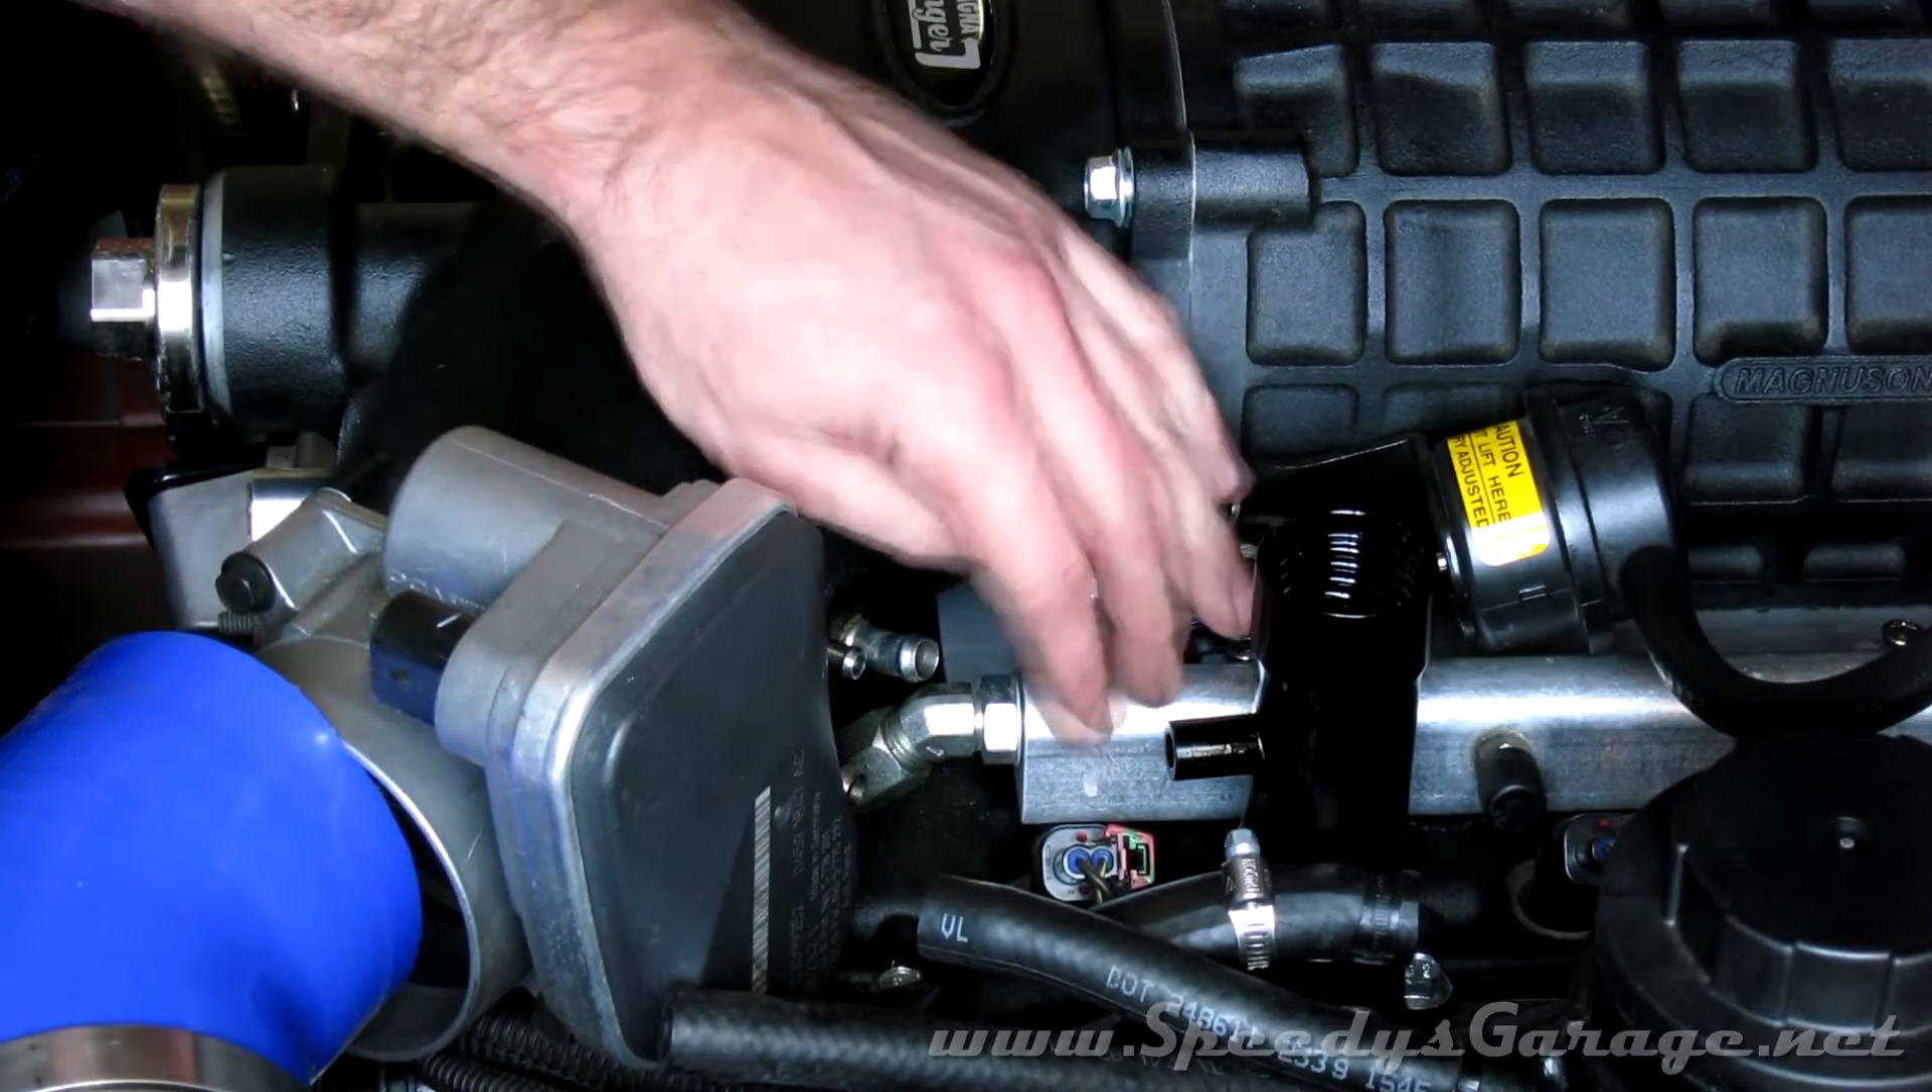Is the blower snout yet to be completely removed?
Yes.